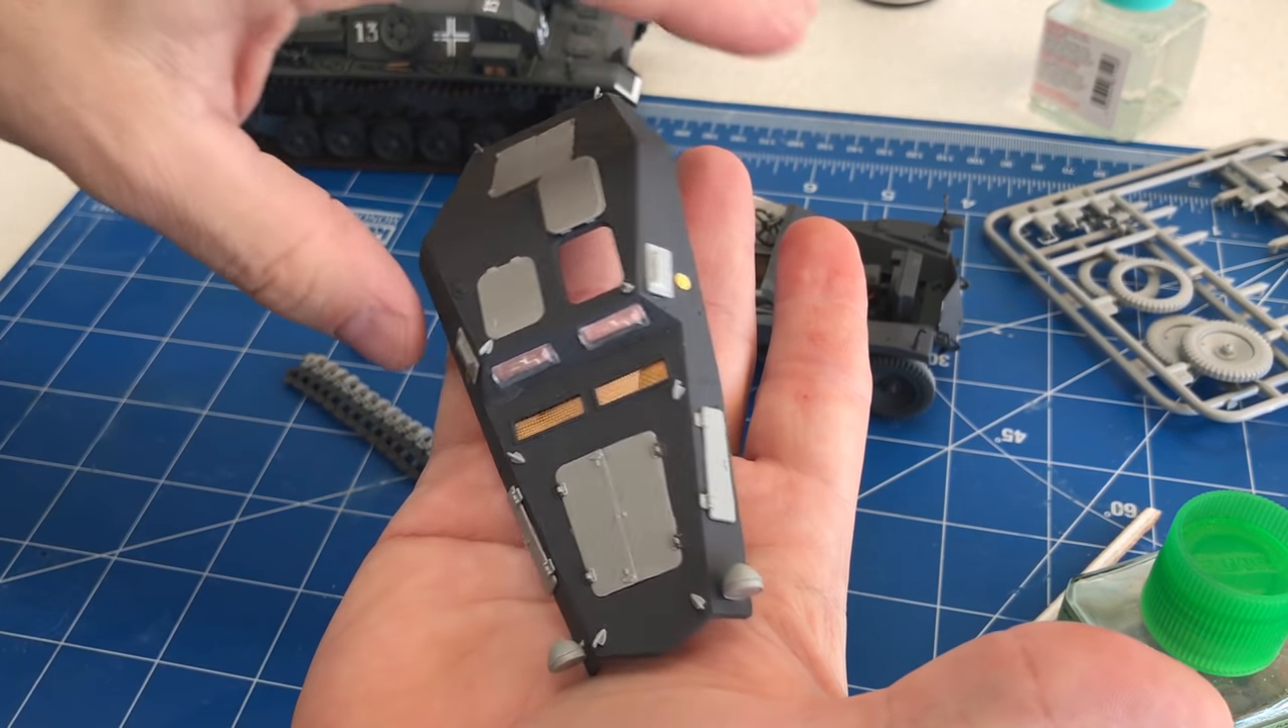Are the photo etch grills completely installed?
Yes.